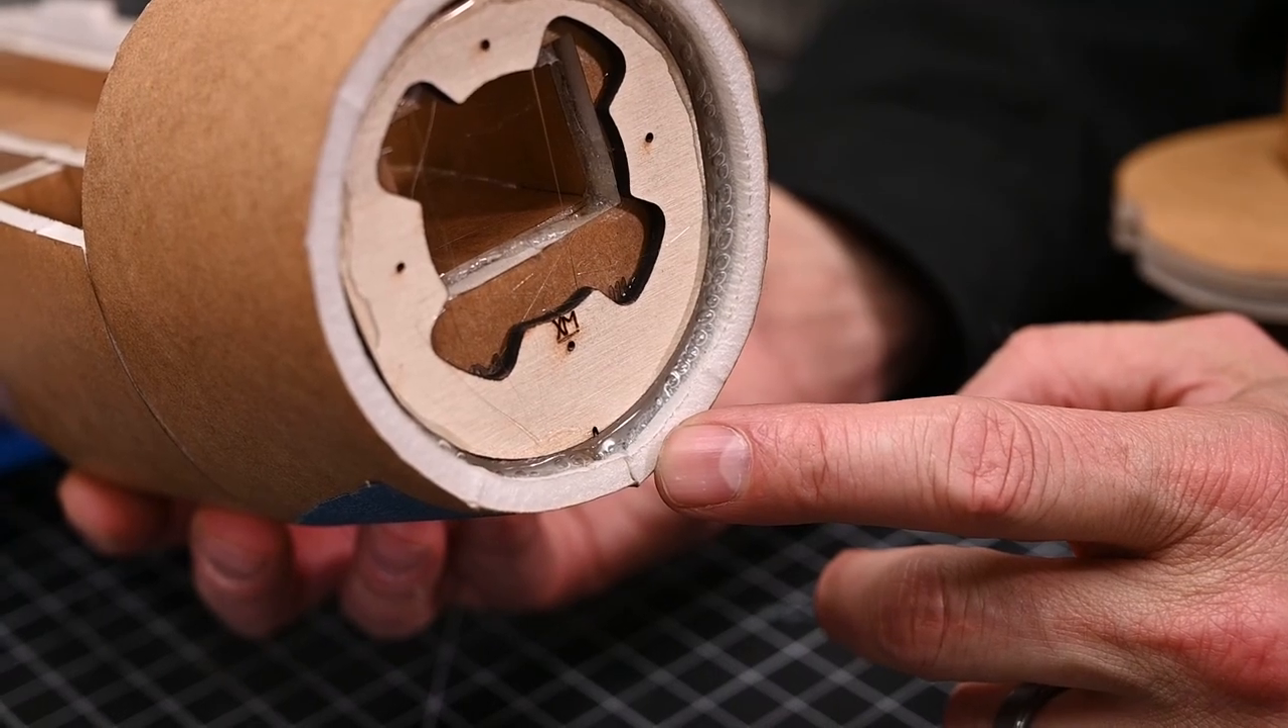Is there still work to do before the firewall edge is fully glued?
No.